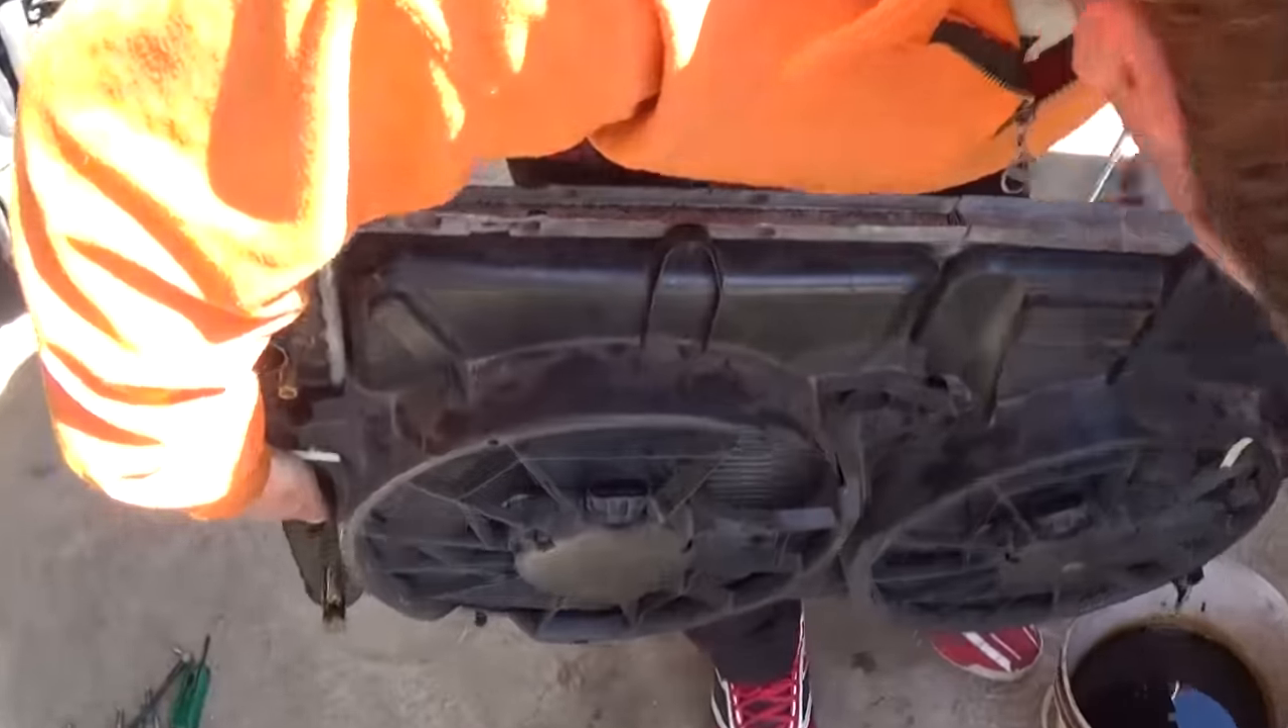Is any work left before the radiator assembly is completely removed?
No.